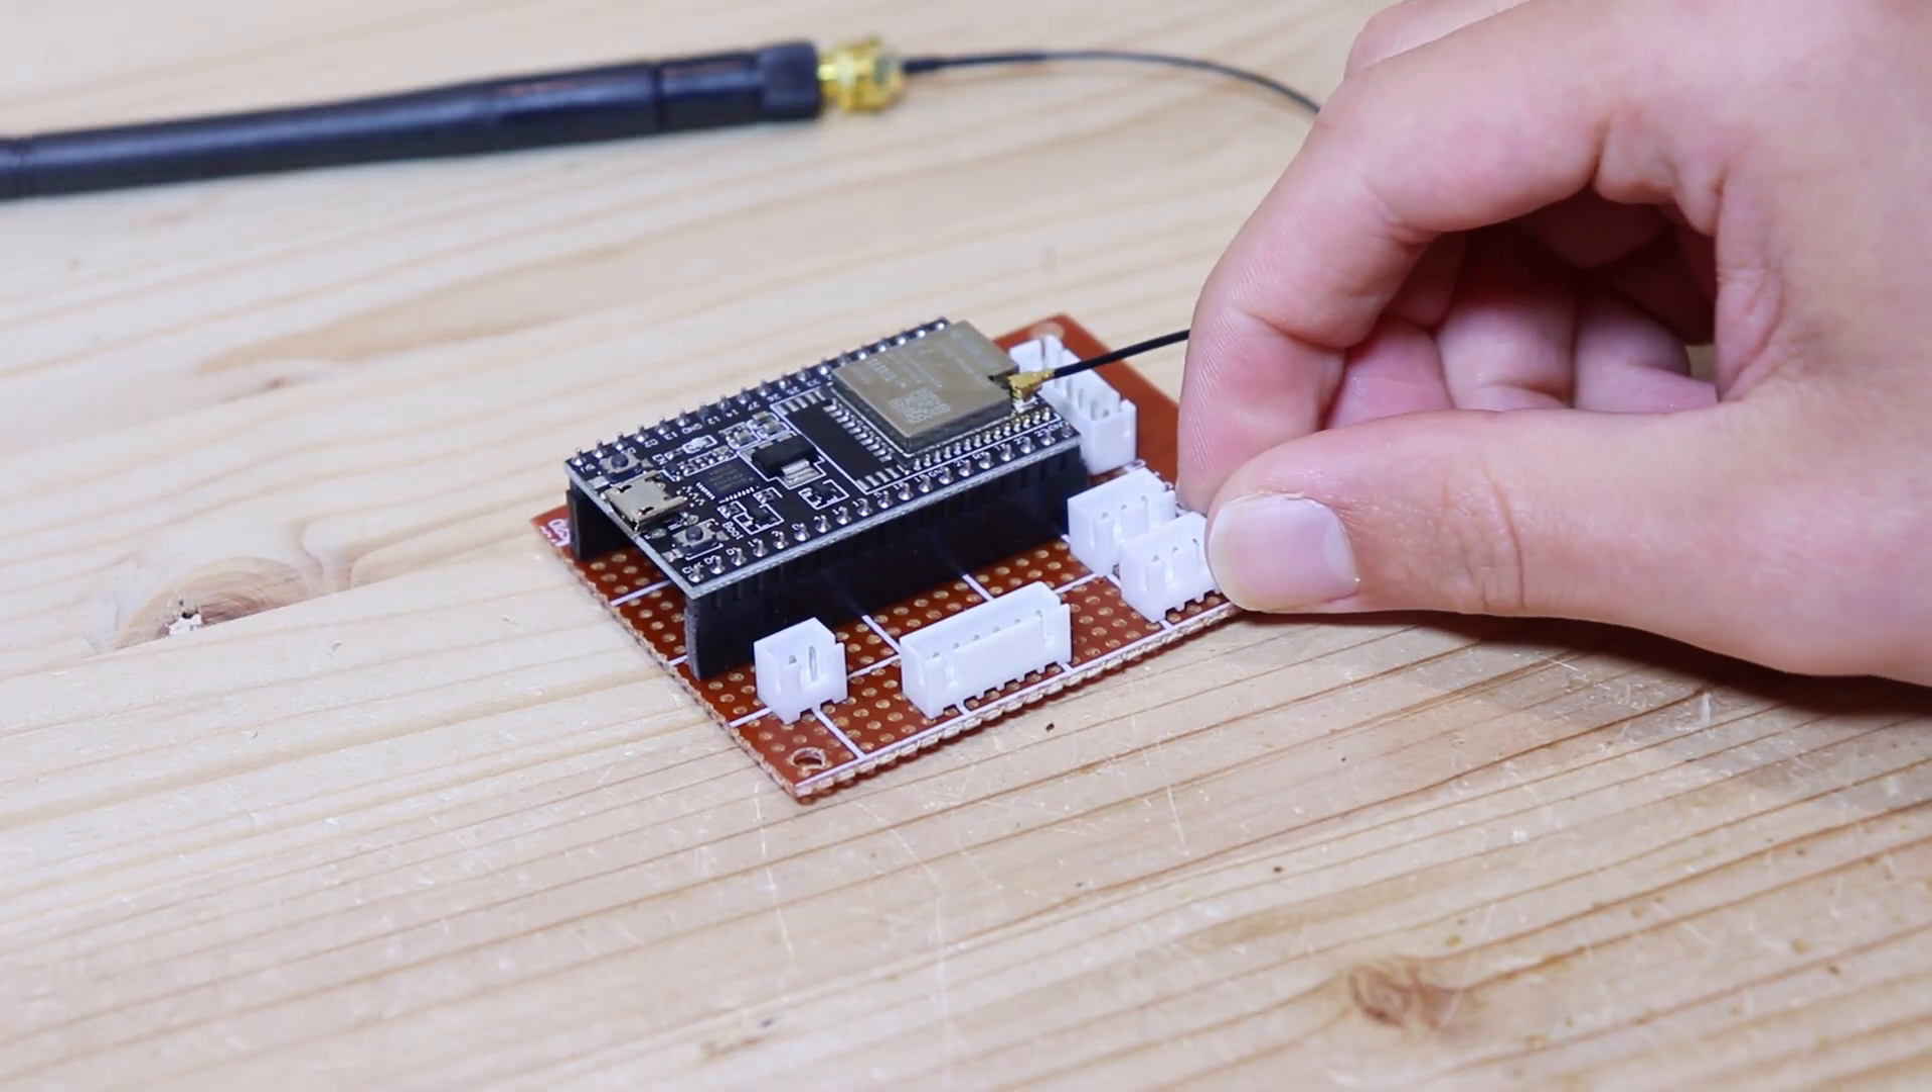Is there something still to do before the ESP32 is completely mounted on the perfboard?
No.